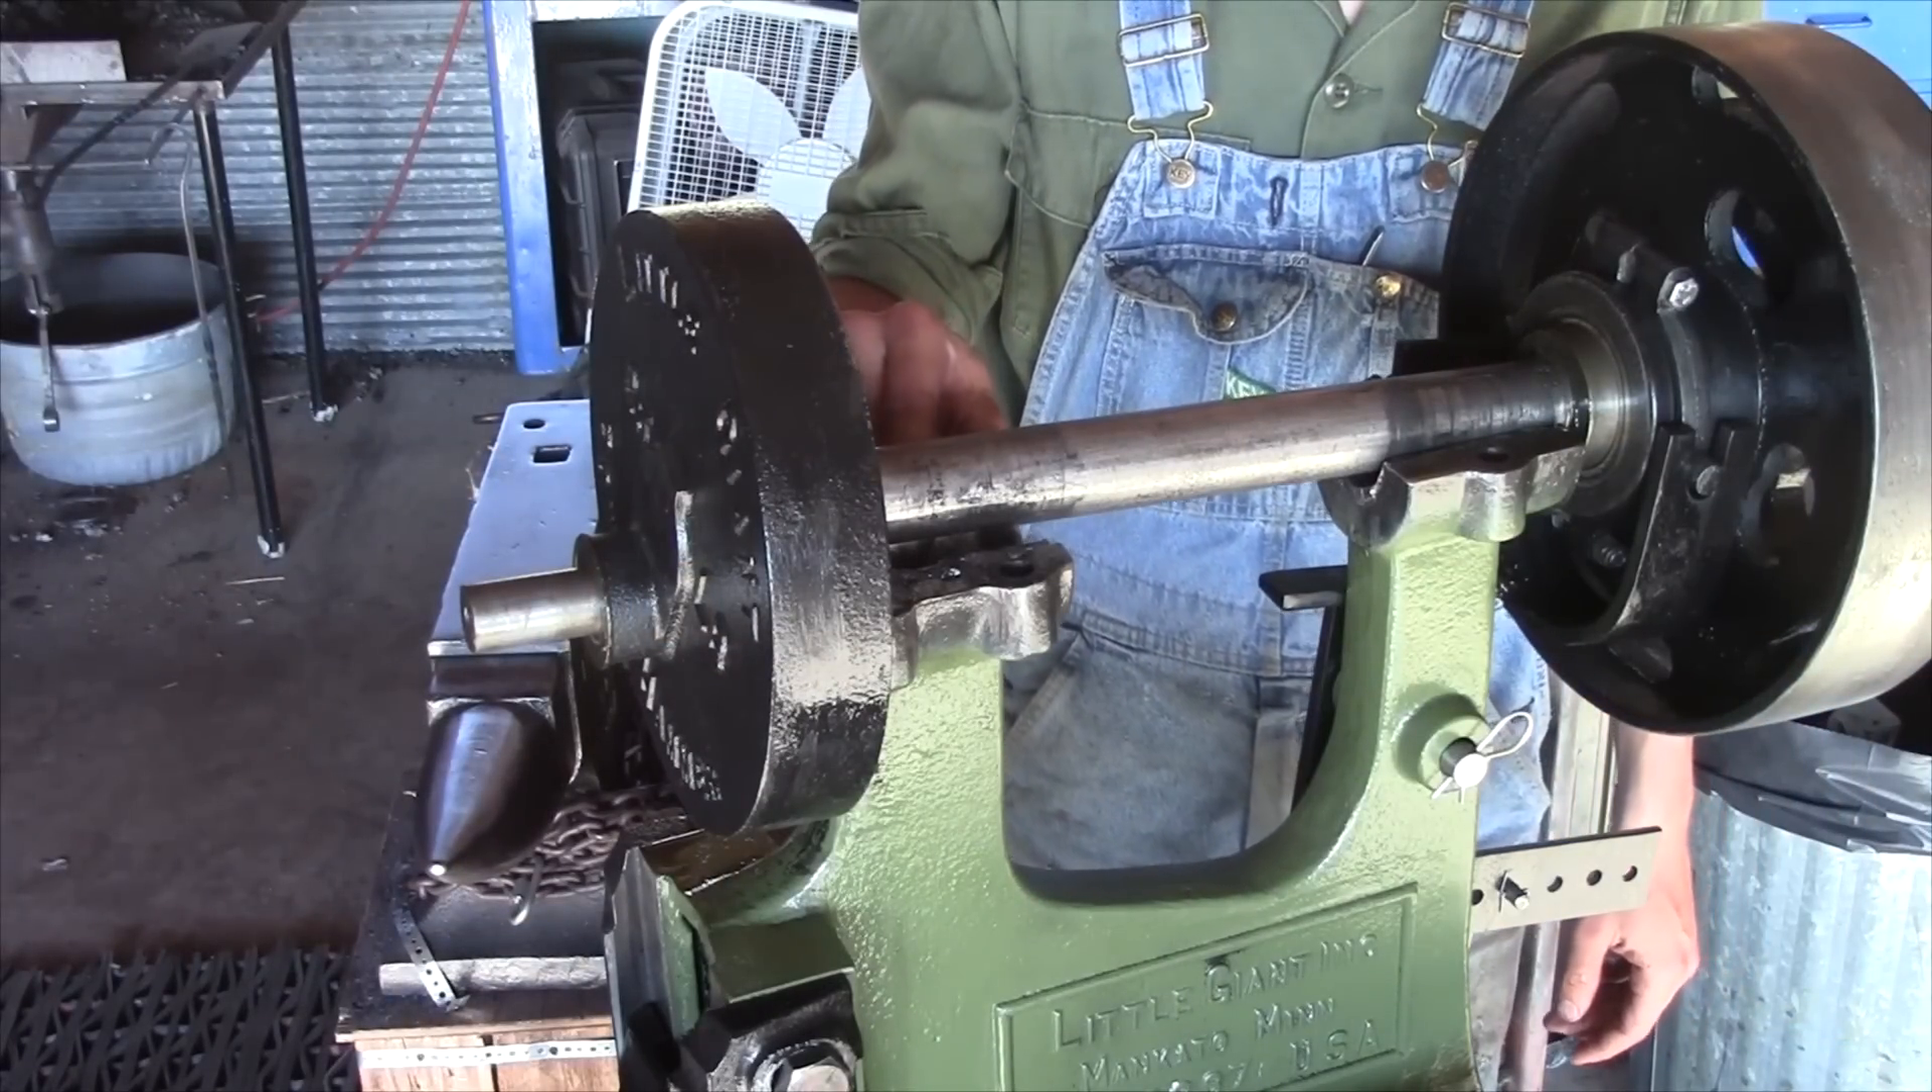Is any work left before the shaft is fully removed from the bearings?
Yes.